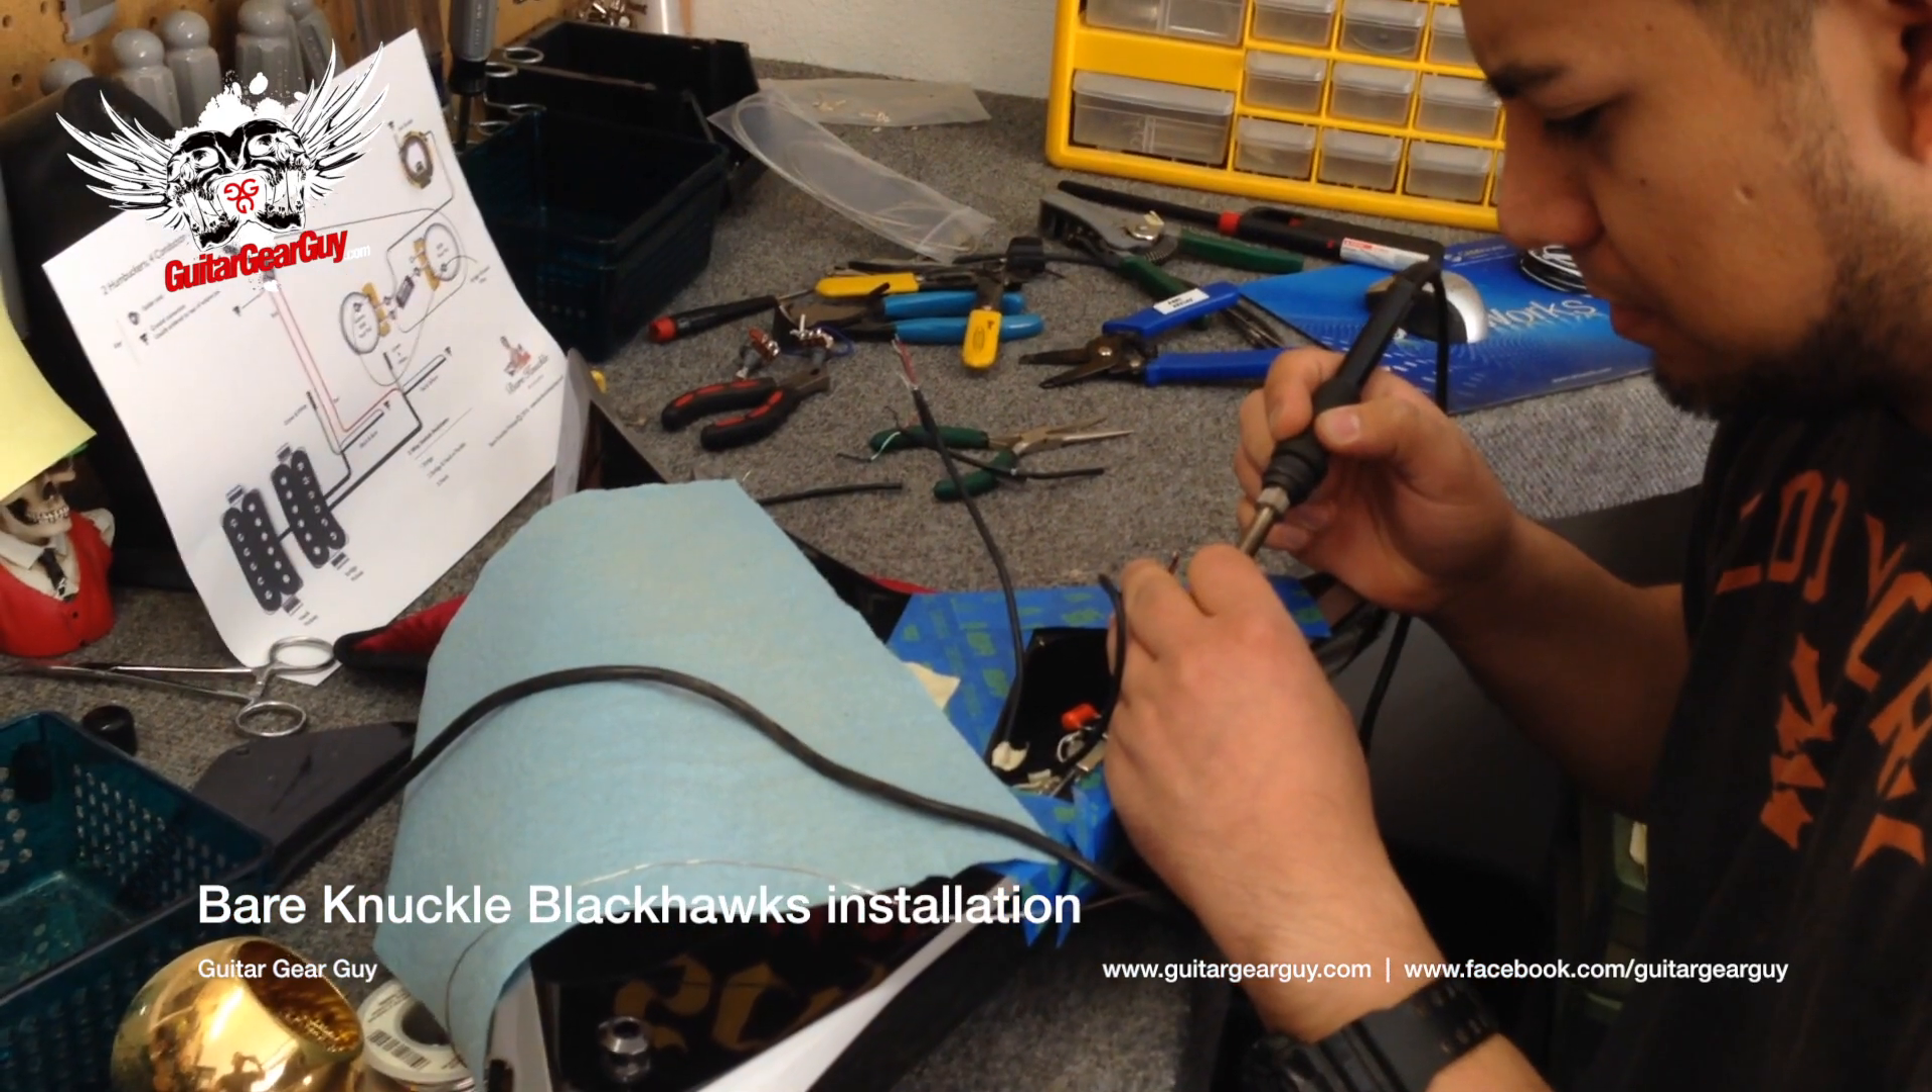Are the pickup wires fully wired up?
No.